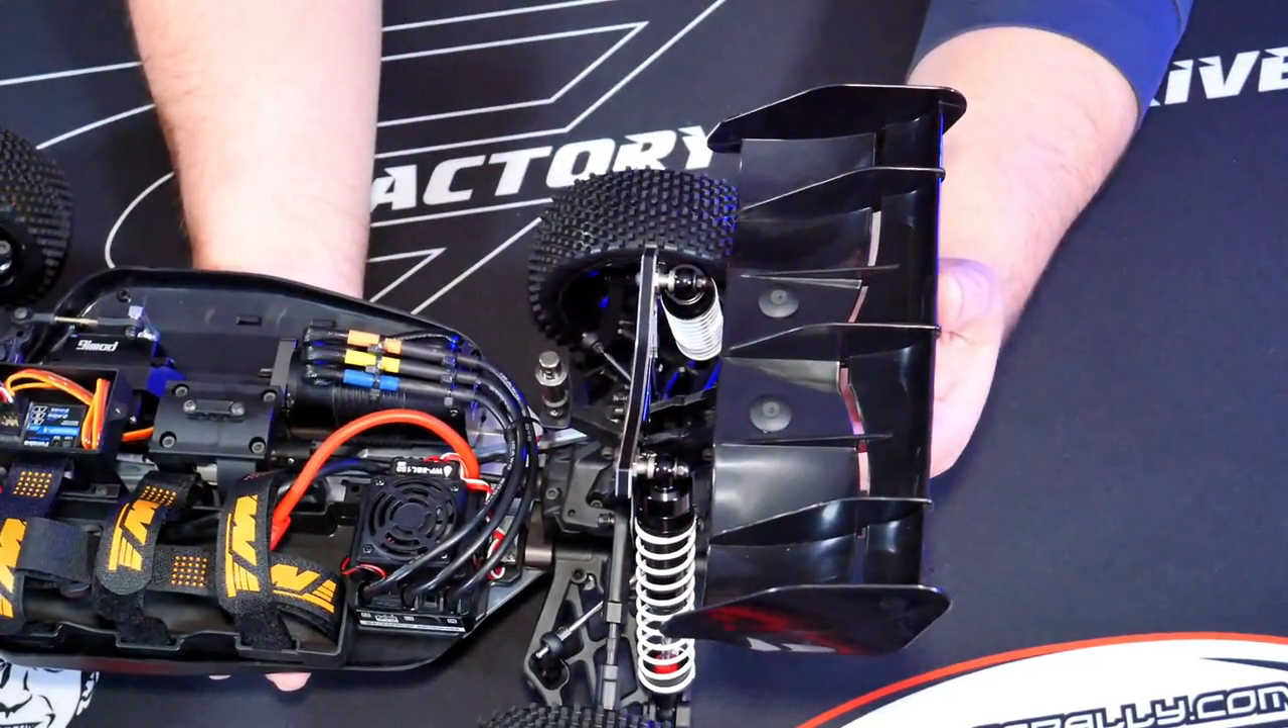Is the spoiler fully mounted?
Yes.